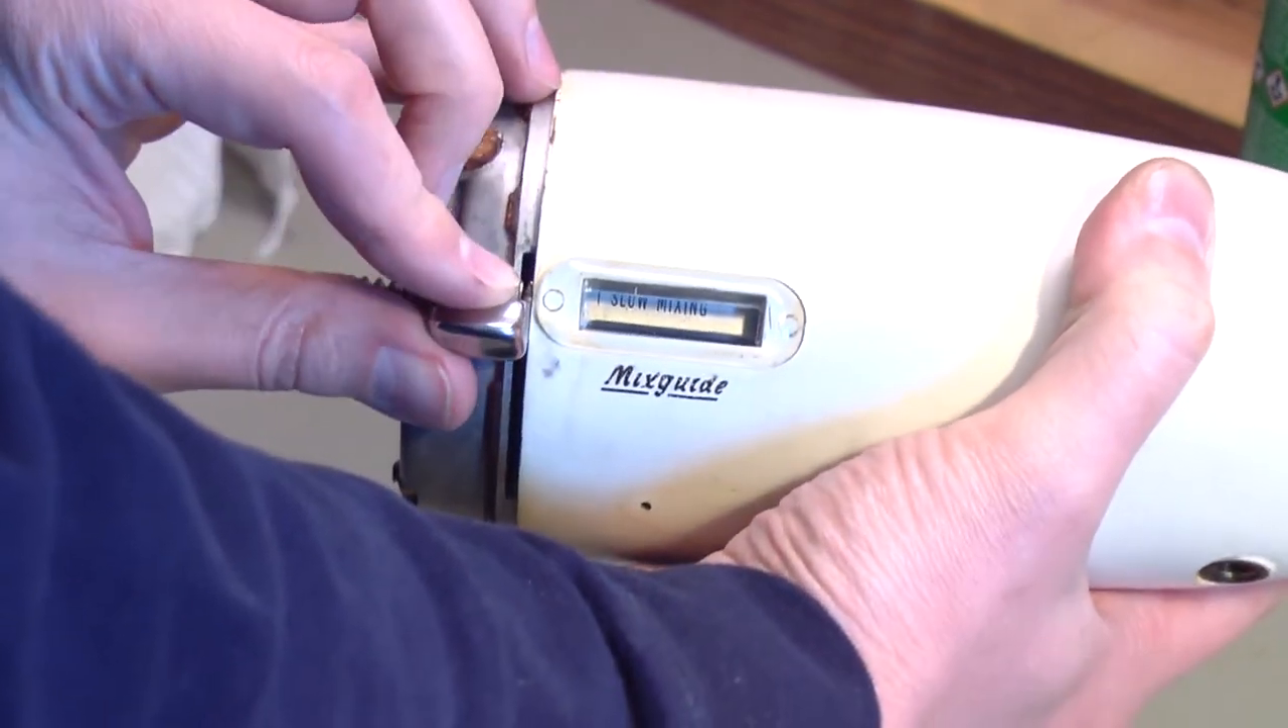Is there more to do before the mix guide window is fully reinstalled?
No.